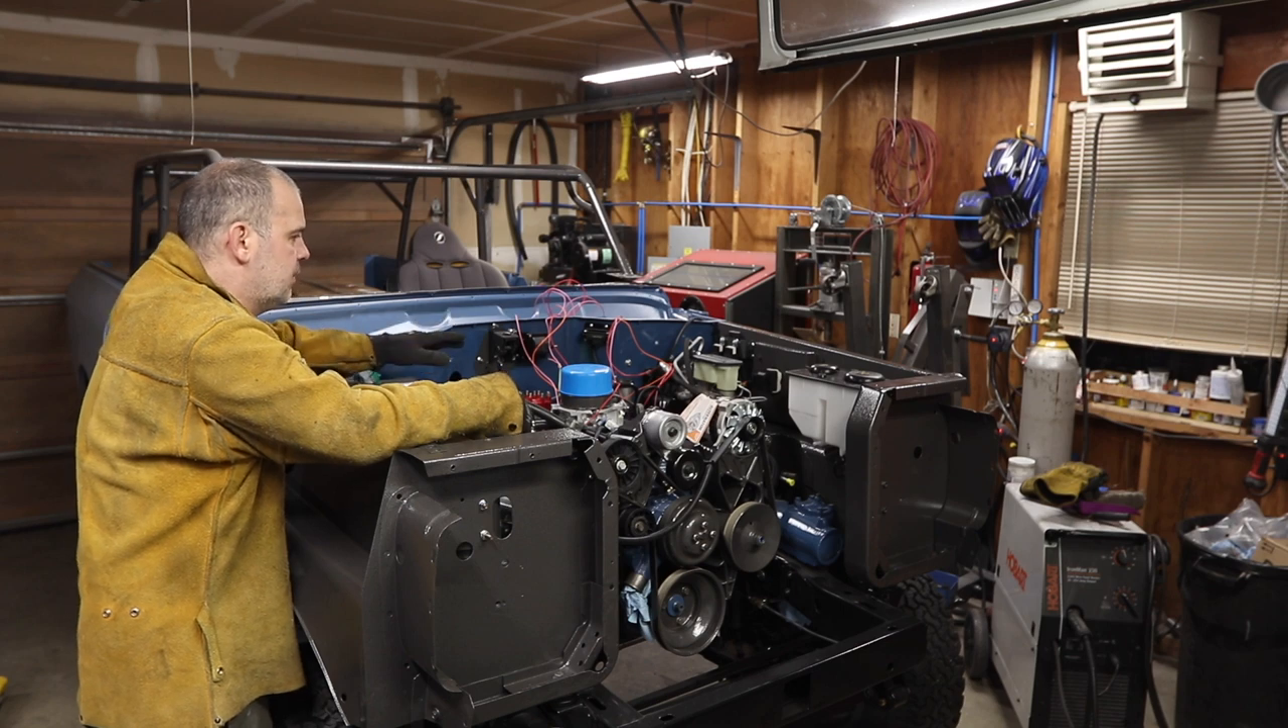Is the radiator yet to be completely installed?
Yes.